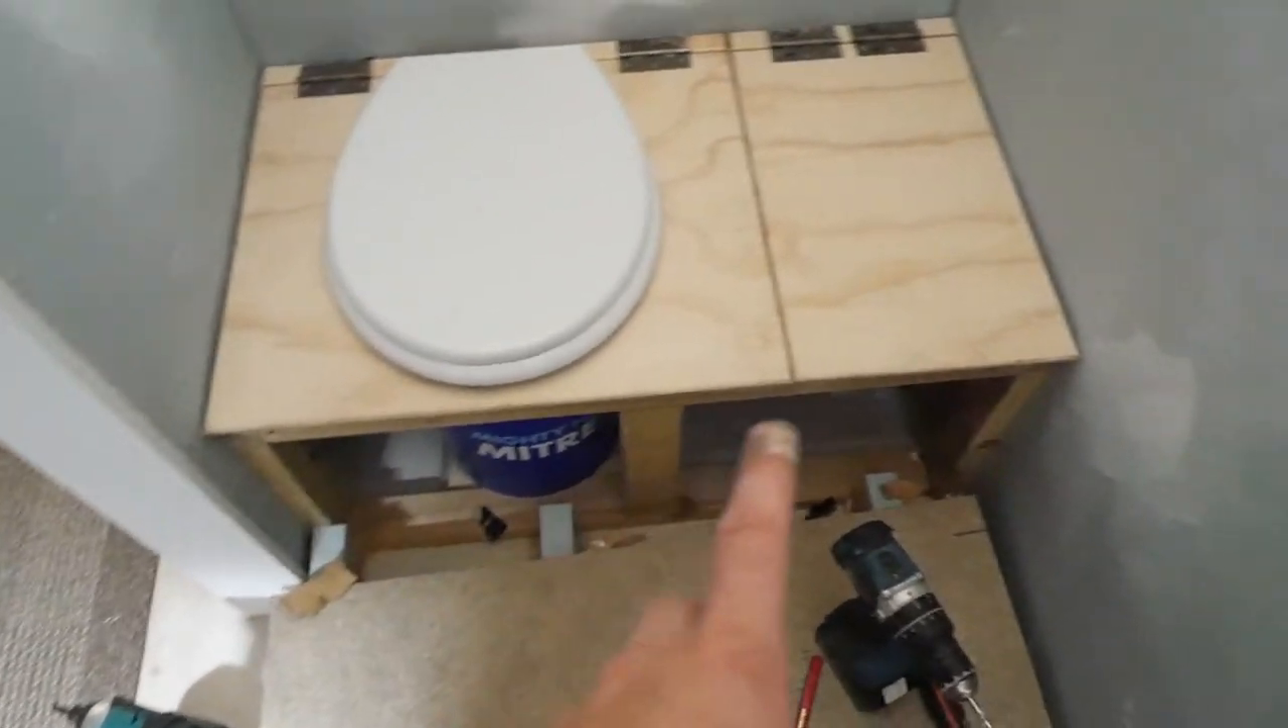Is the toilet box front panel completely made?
No.